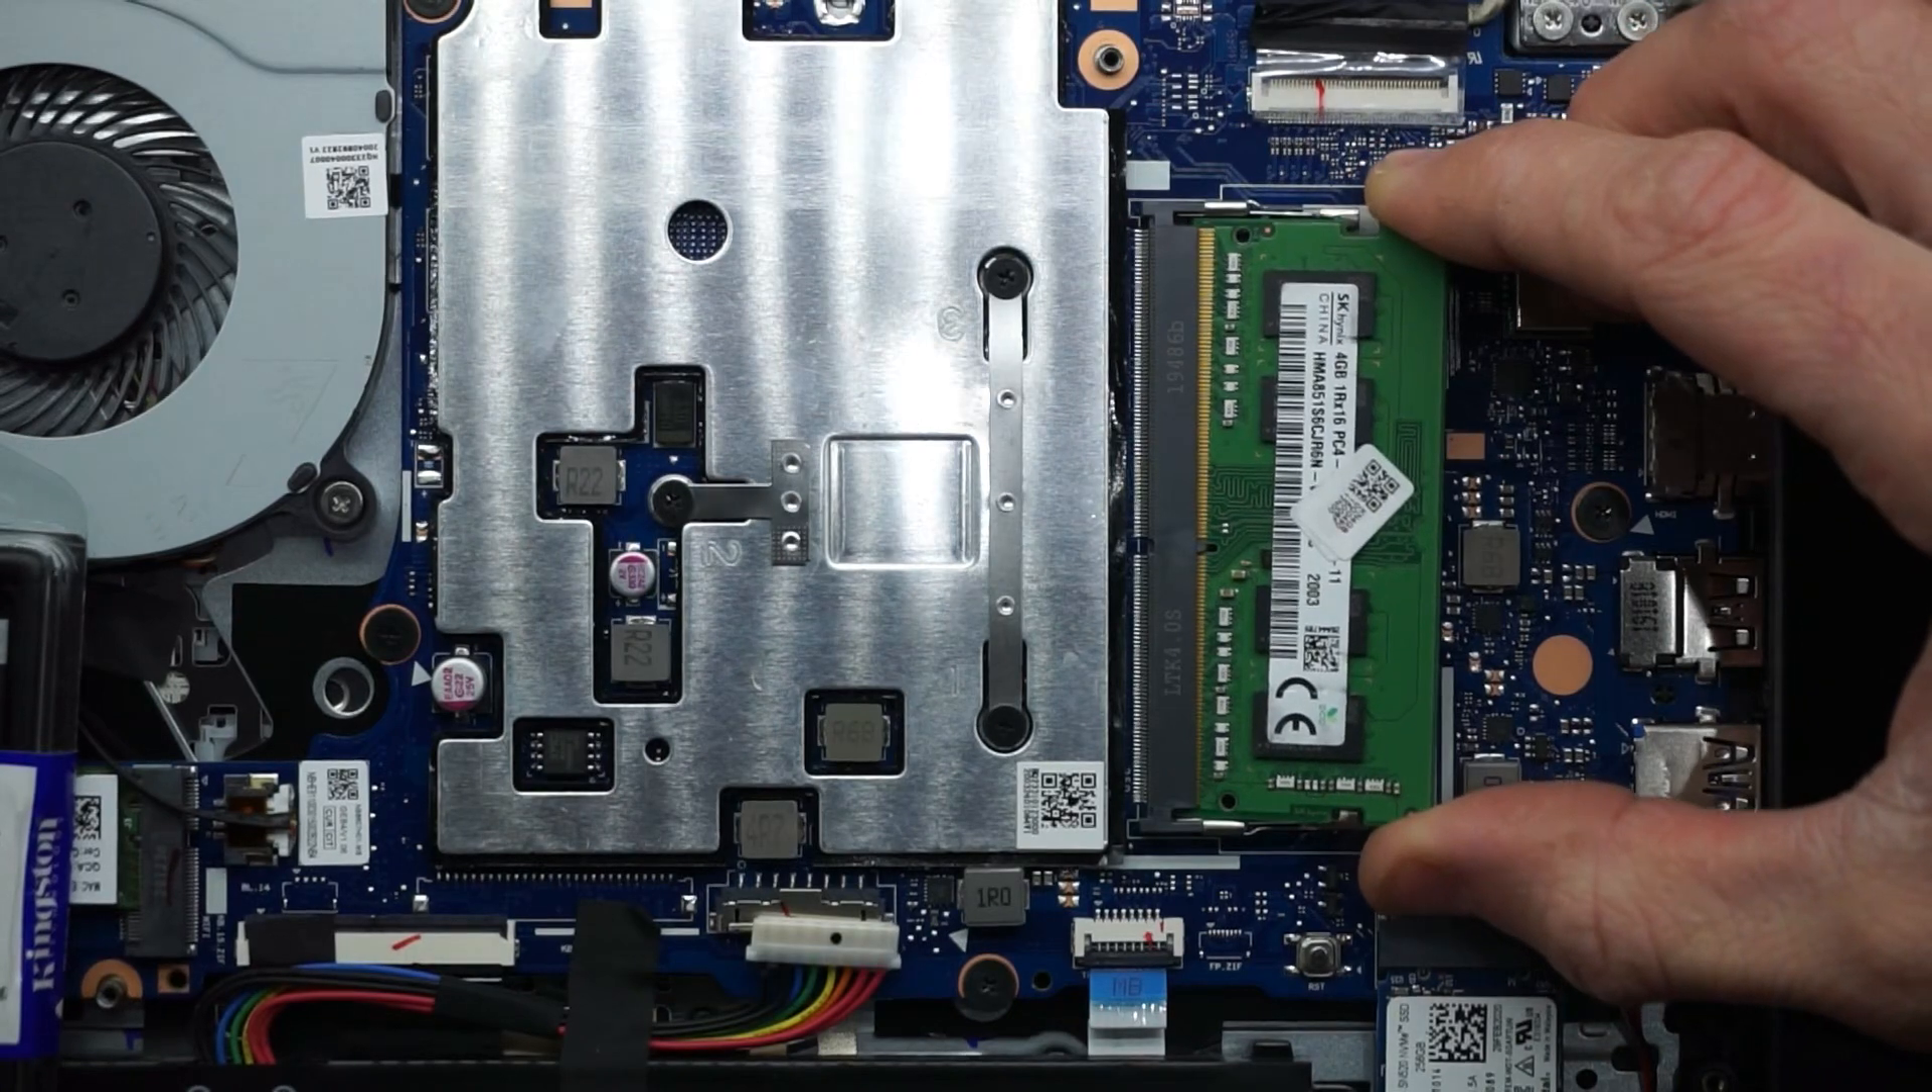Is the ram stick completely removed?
No.